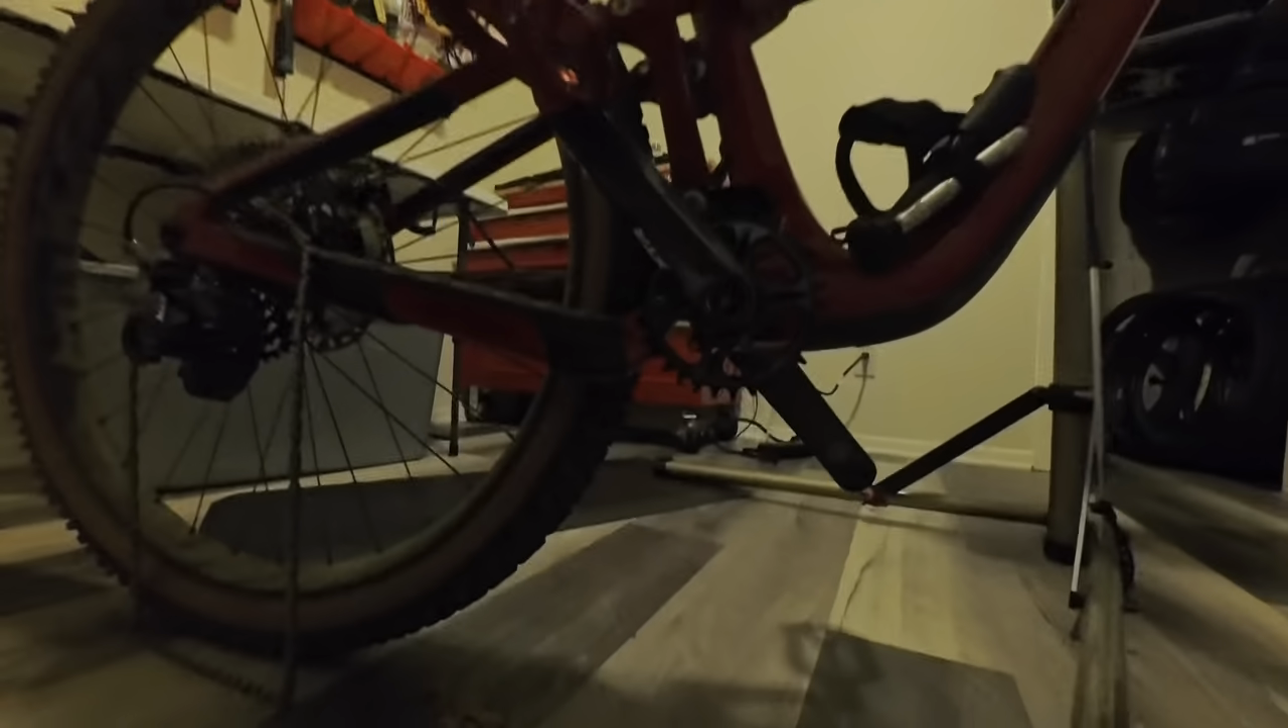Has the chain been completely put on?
No.